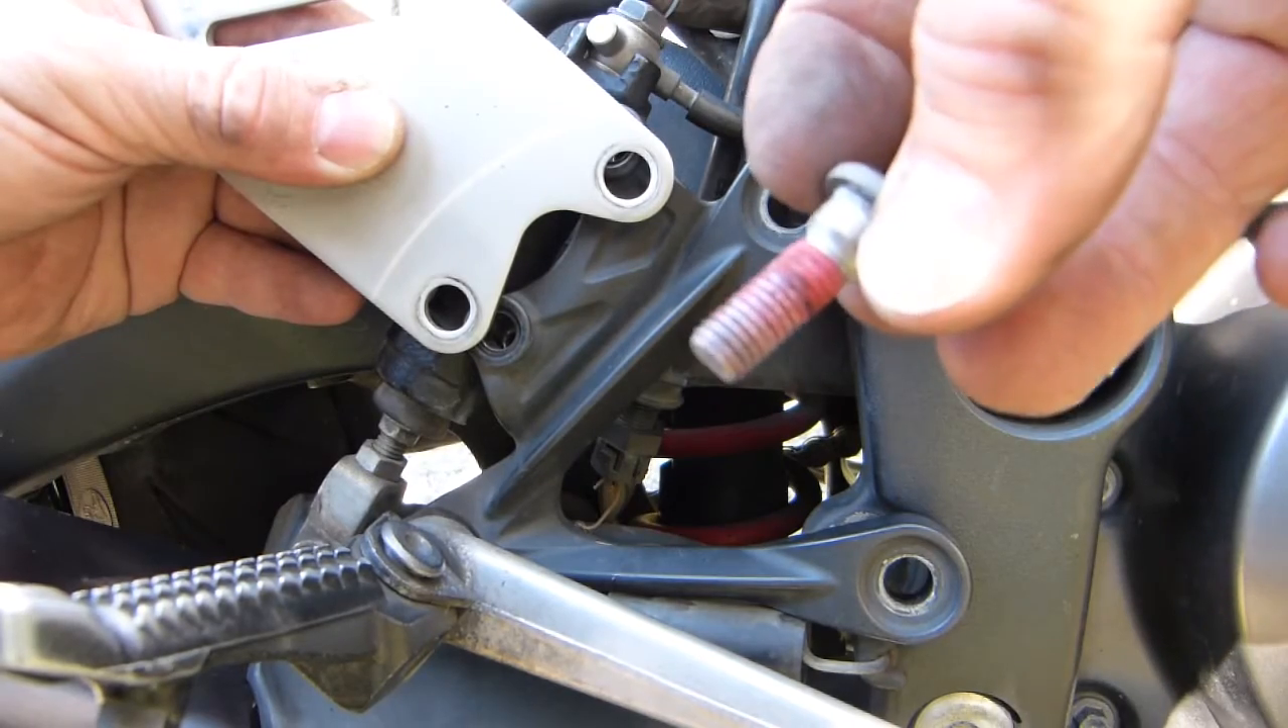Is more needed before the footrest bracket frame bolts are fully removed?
No.